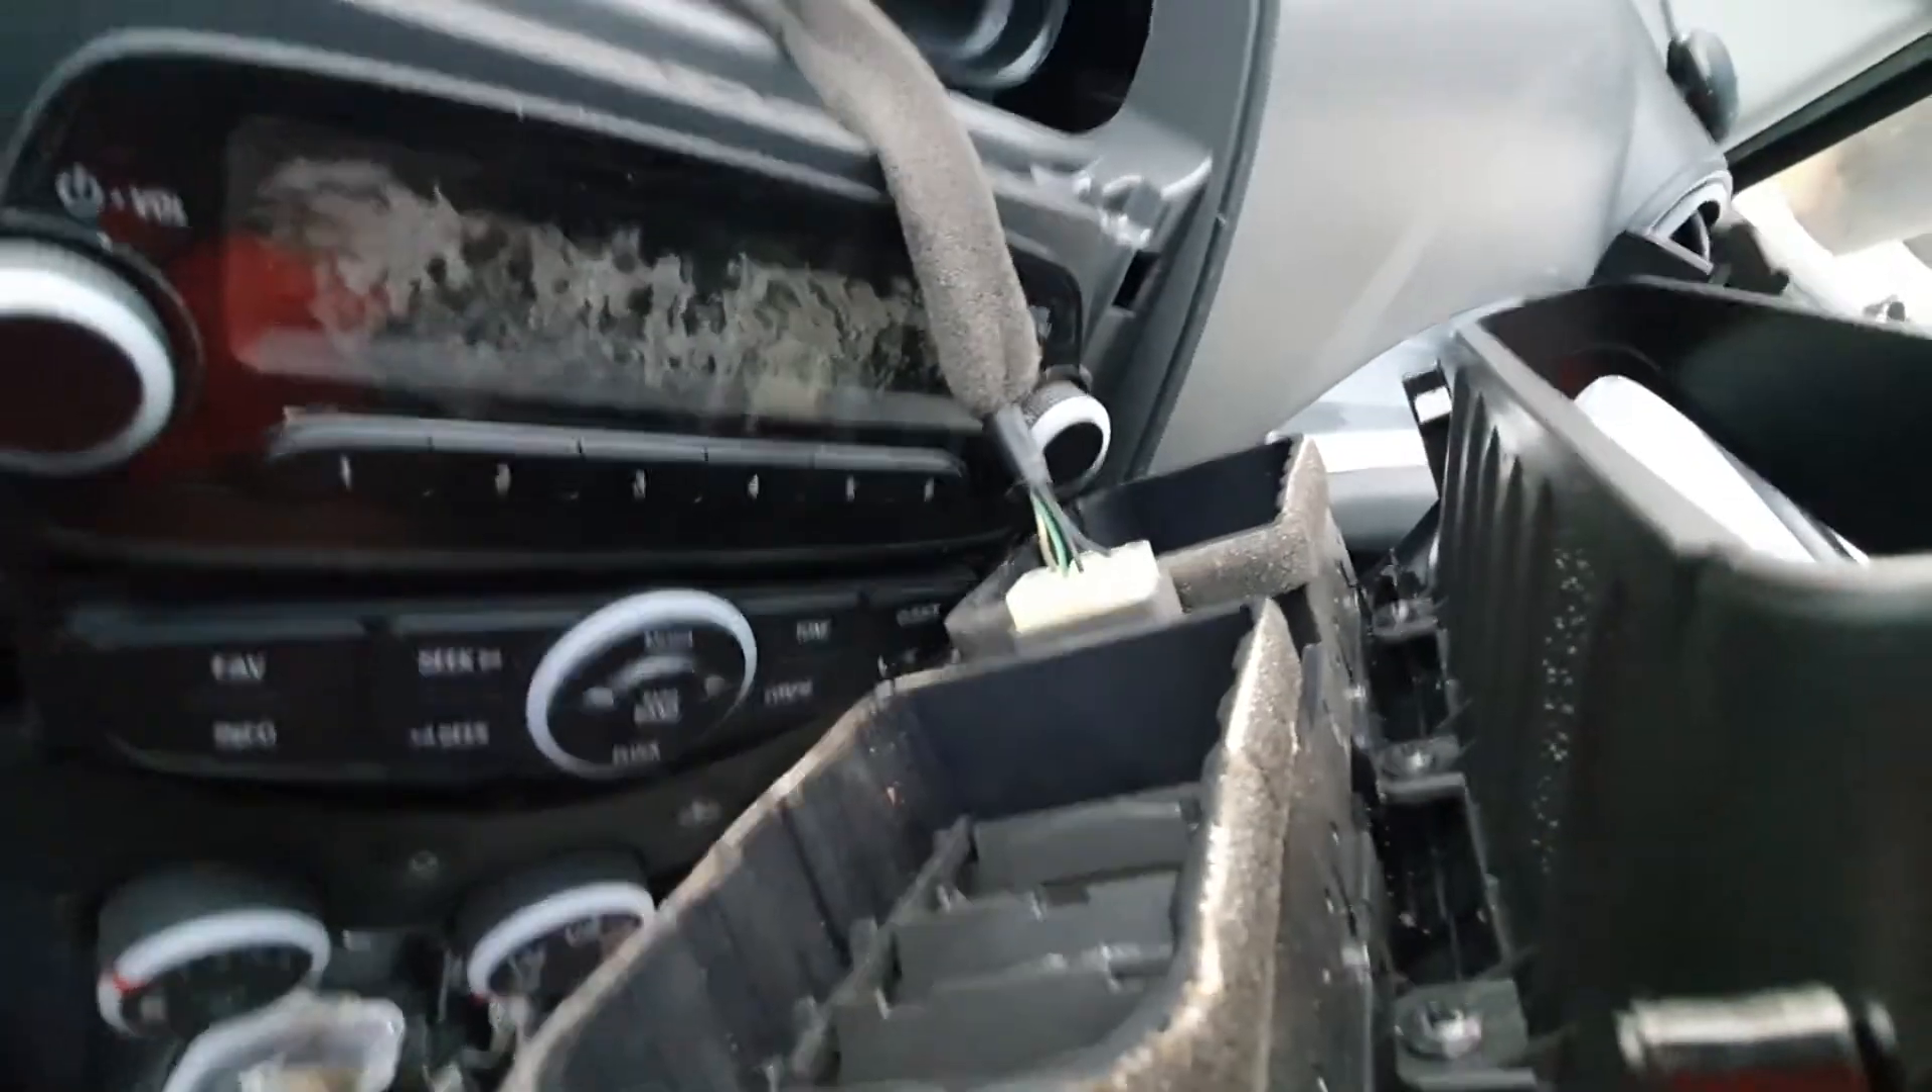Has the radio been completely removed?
No.